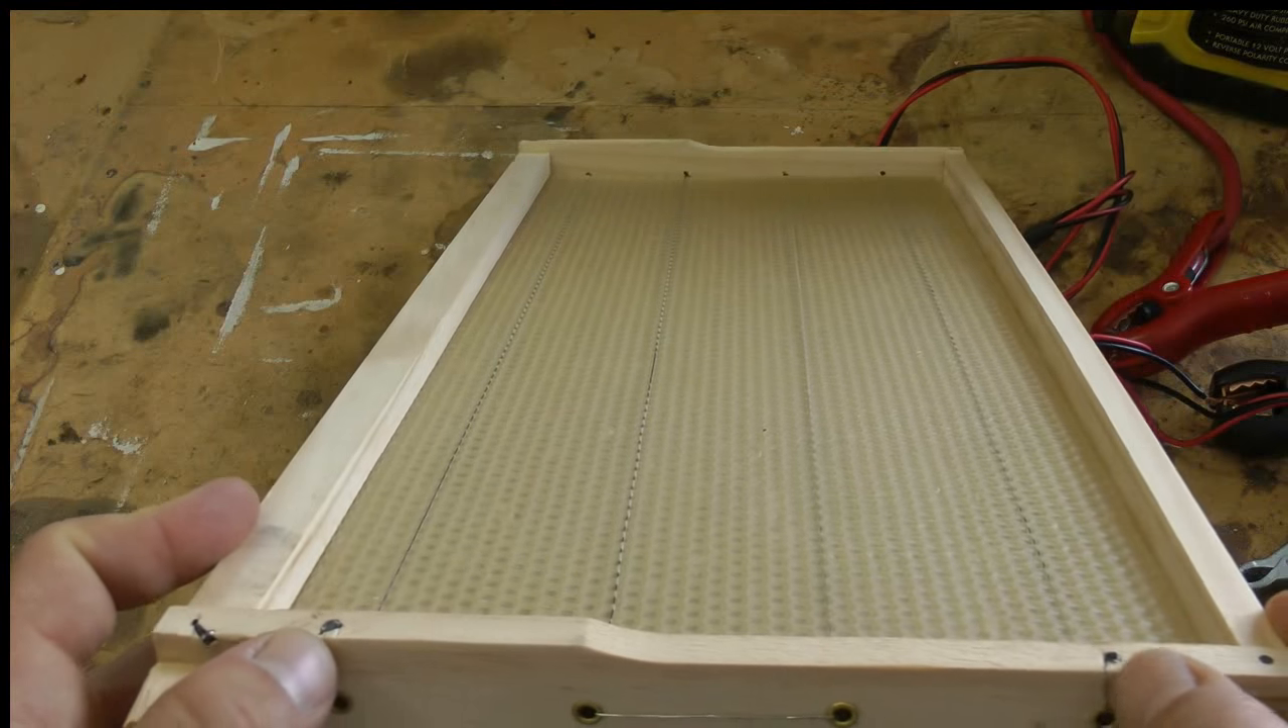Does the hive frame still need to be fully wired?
No.